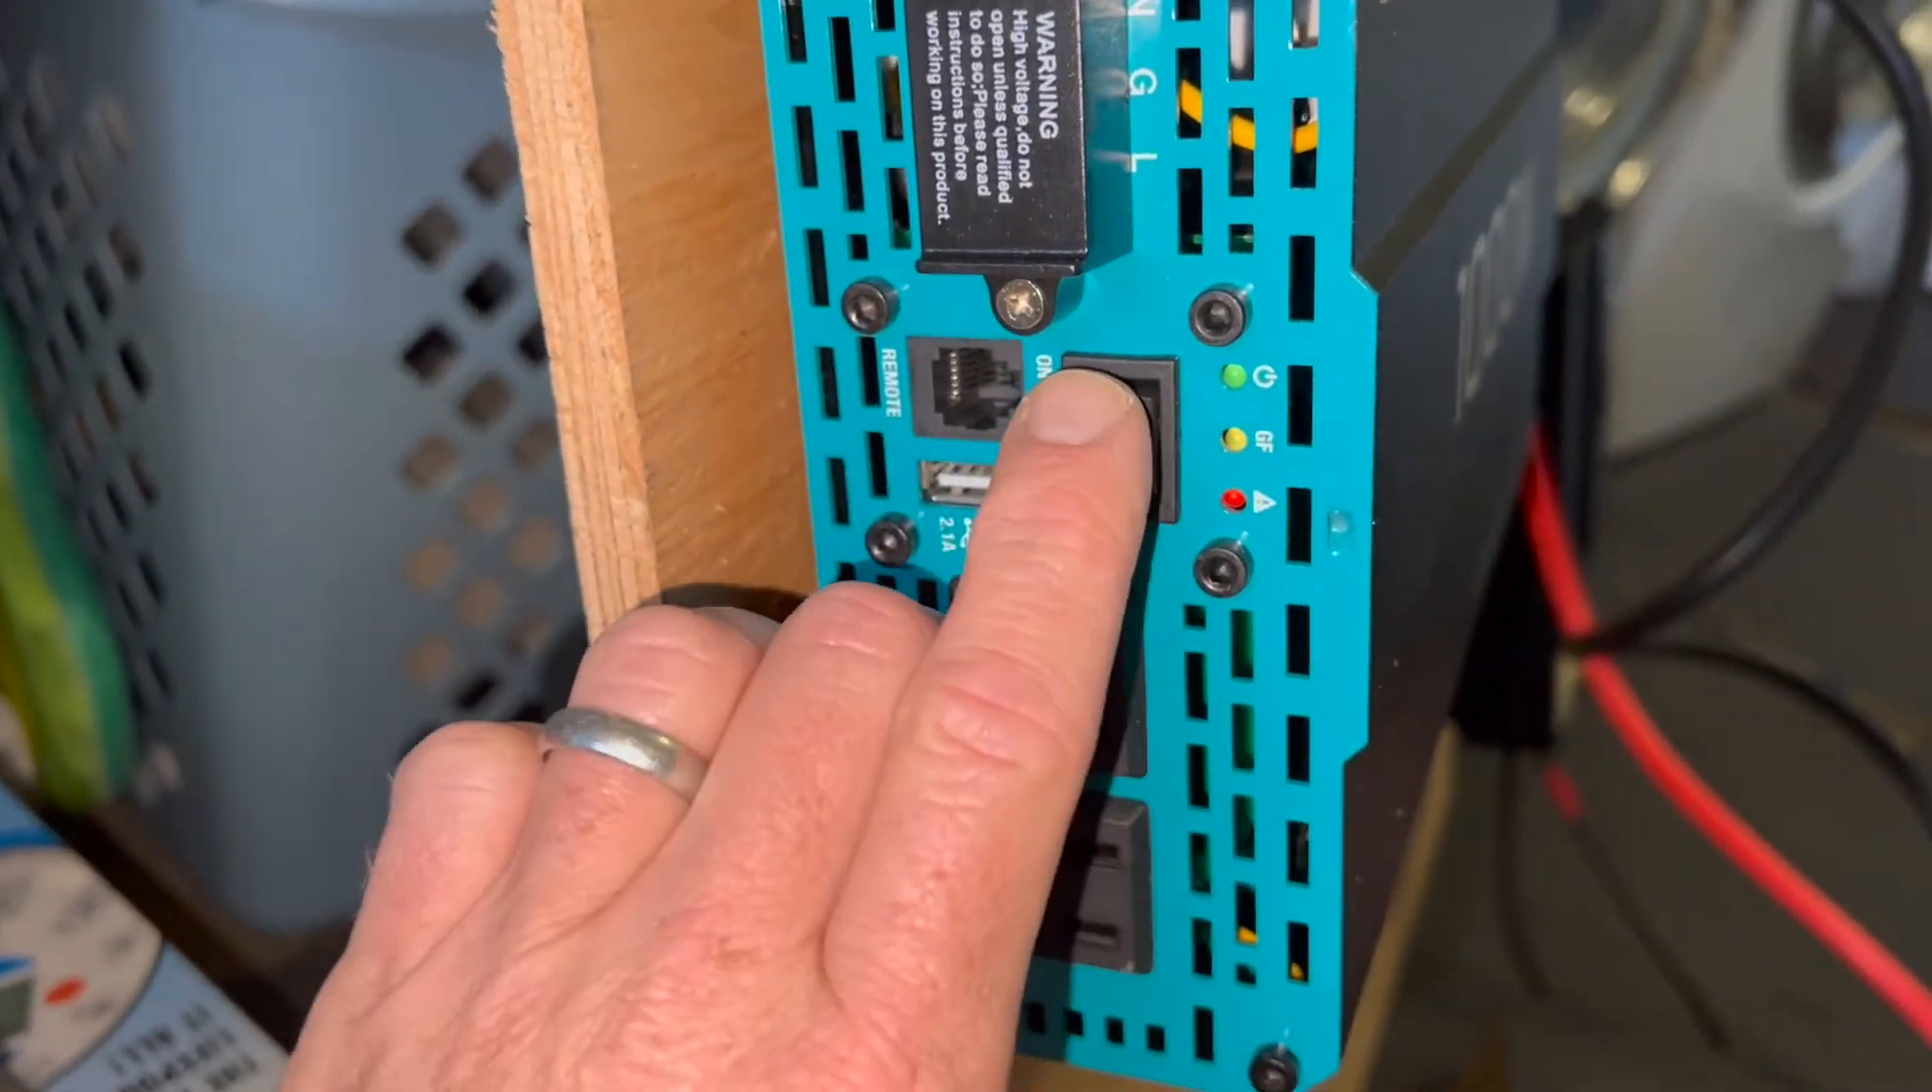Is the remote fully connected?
No.